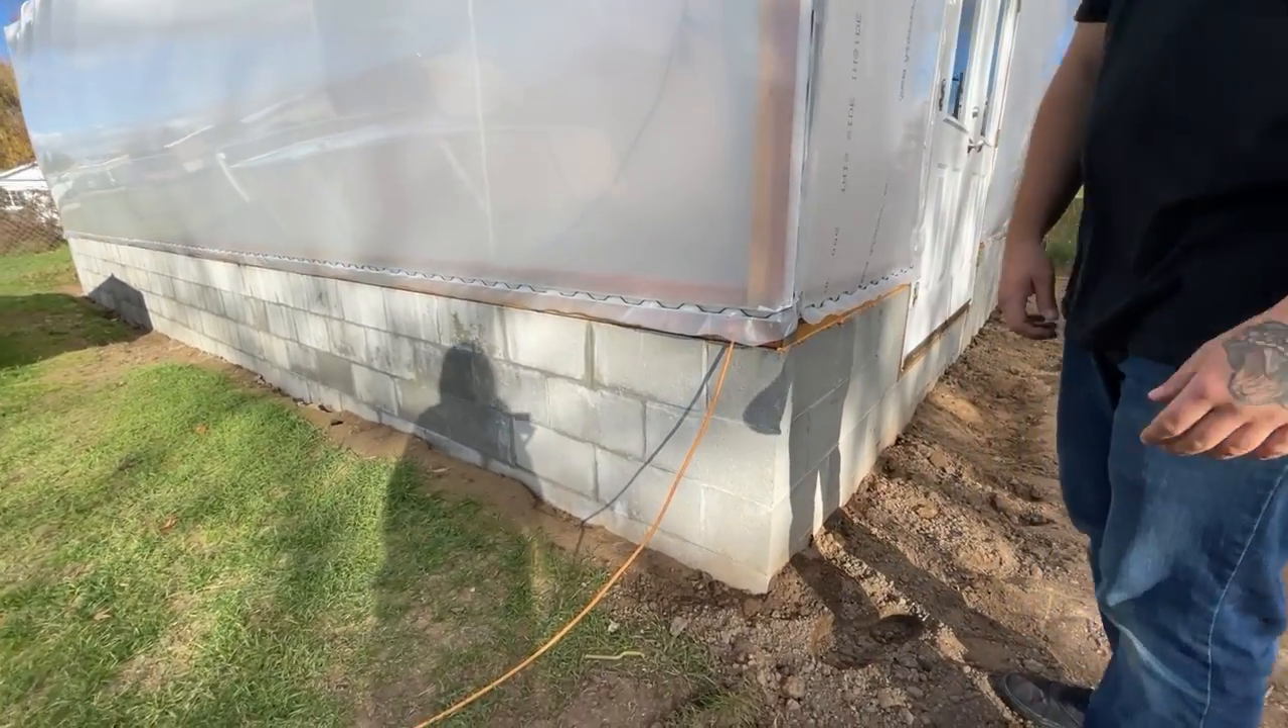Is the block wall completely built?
Yes.